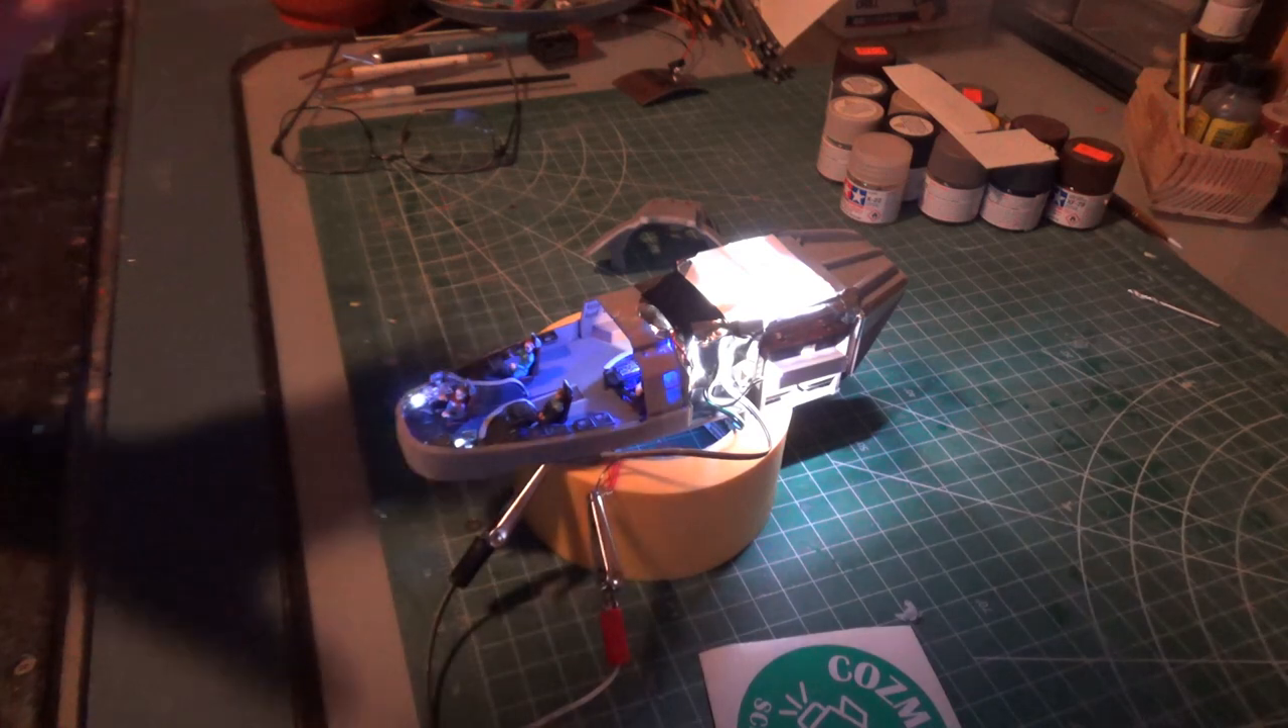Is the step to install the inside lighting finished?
Yes.